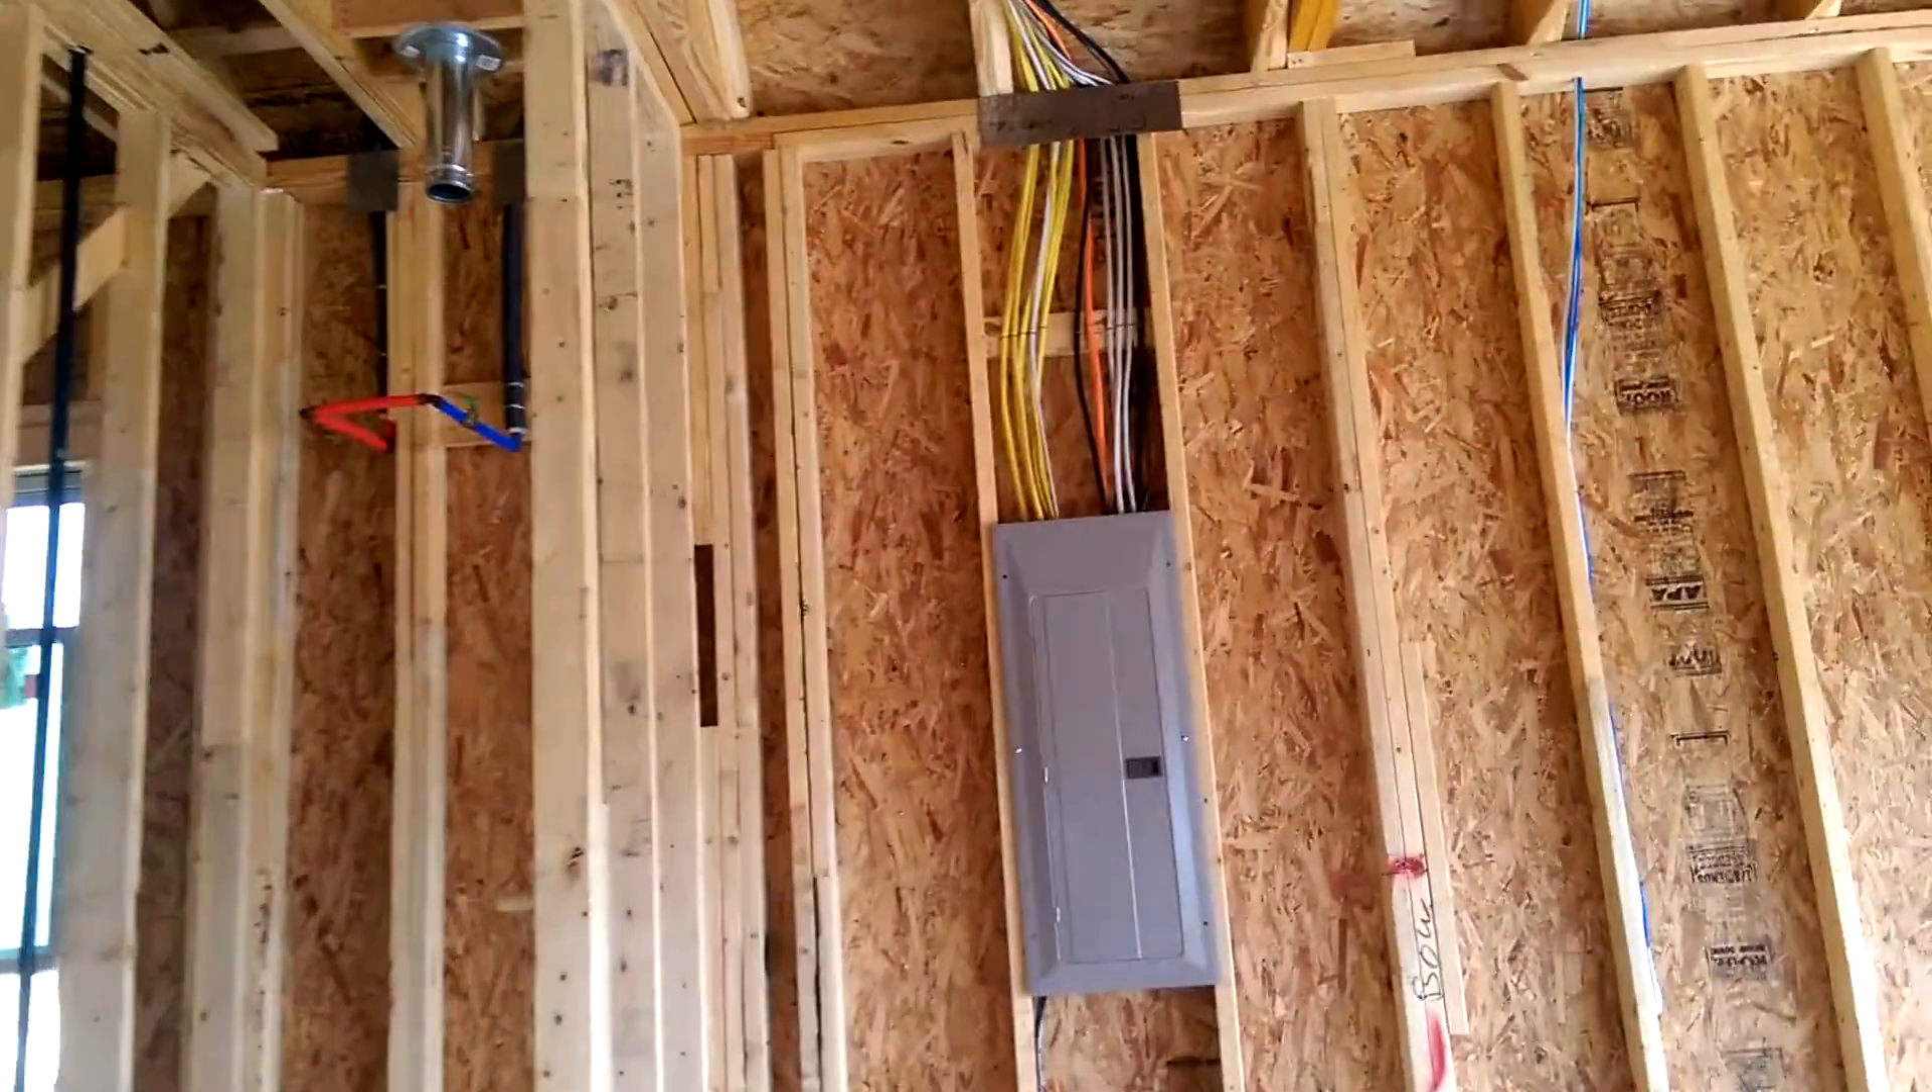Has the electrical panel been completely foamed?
No.